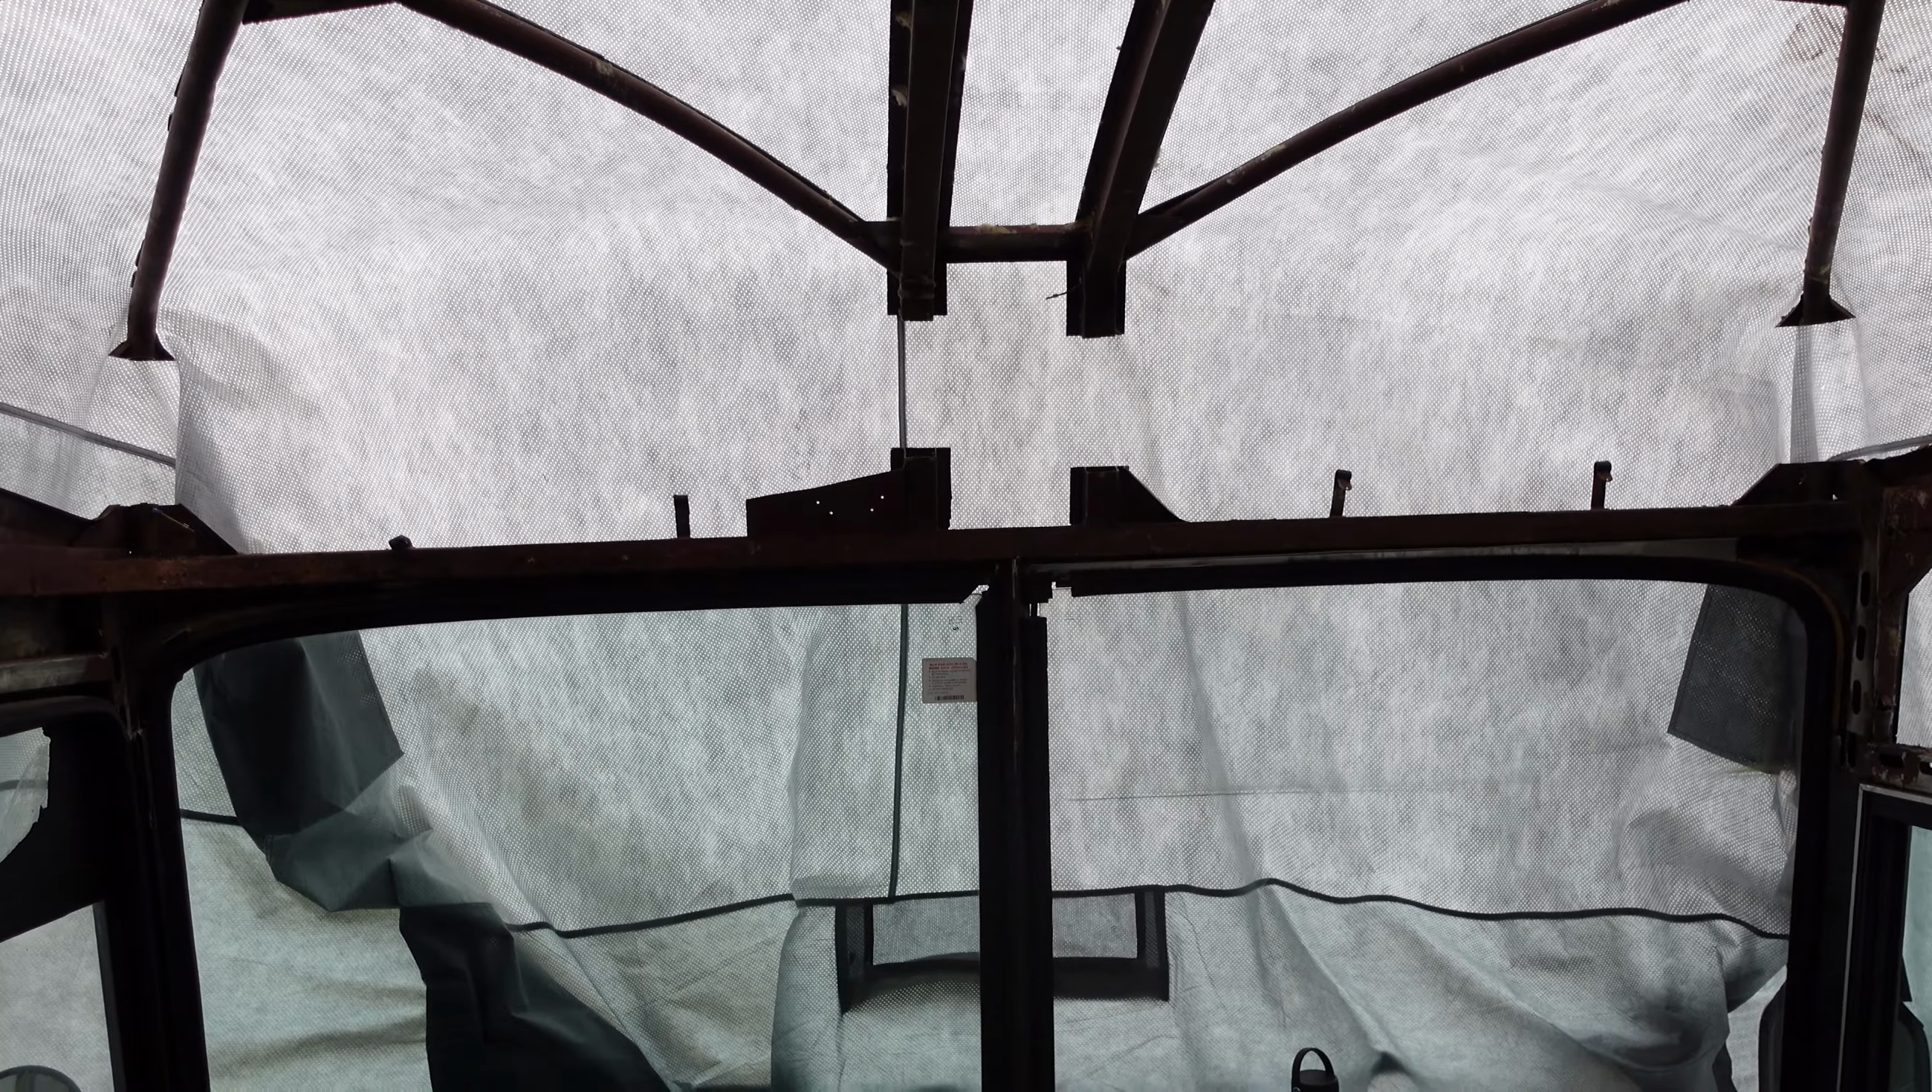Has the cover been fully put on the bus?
Yes.